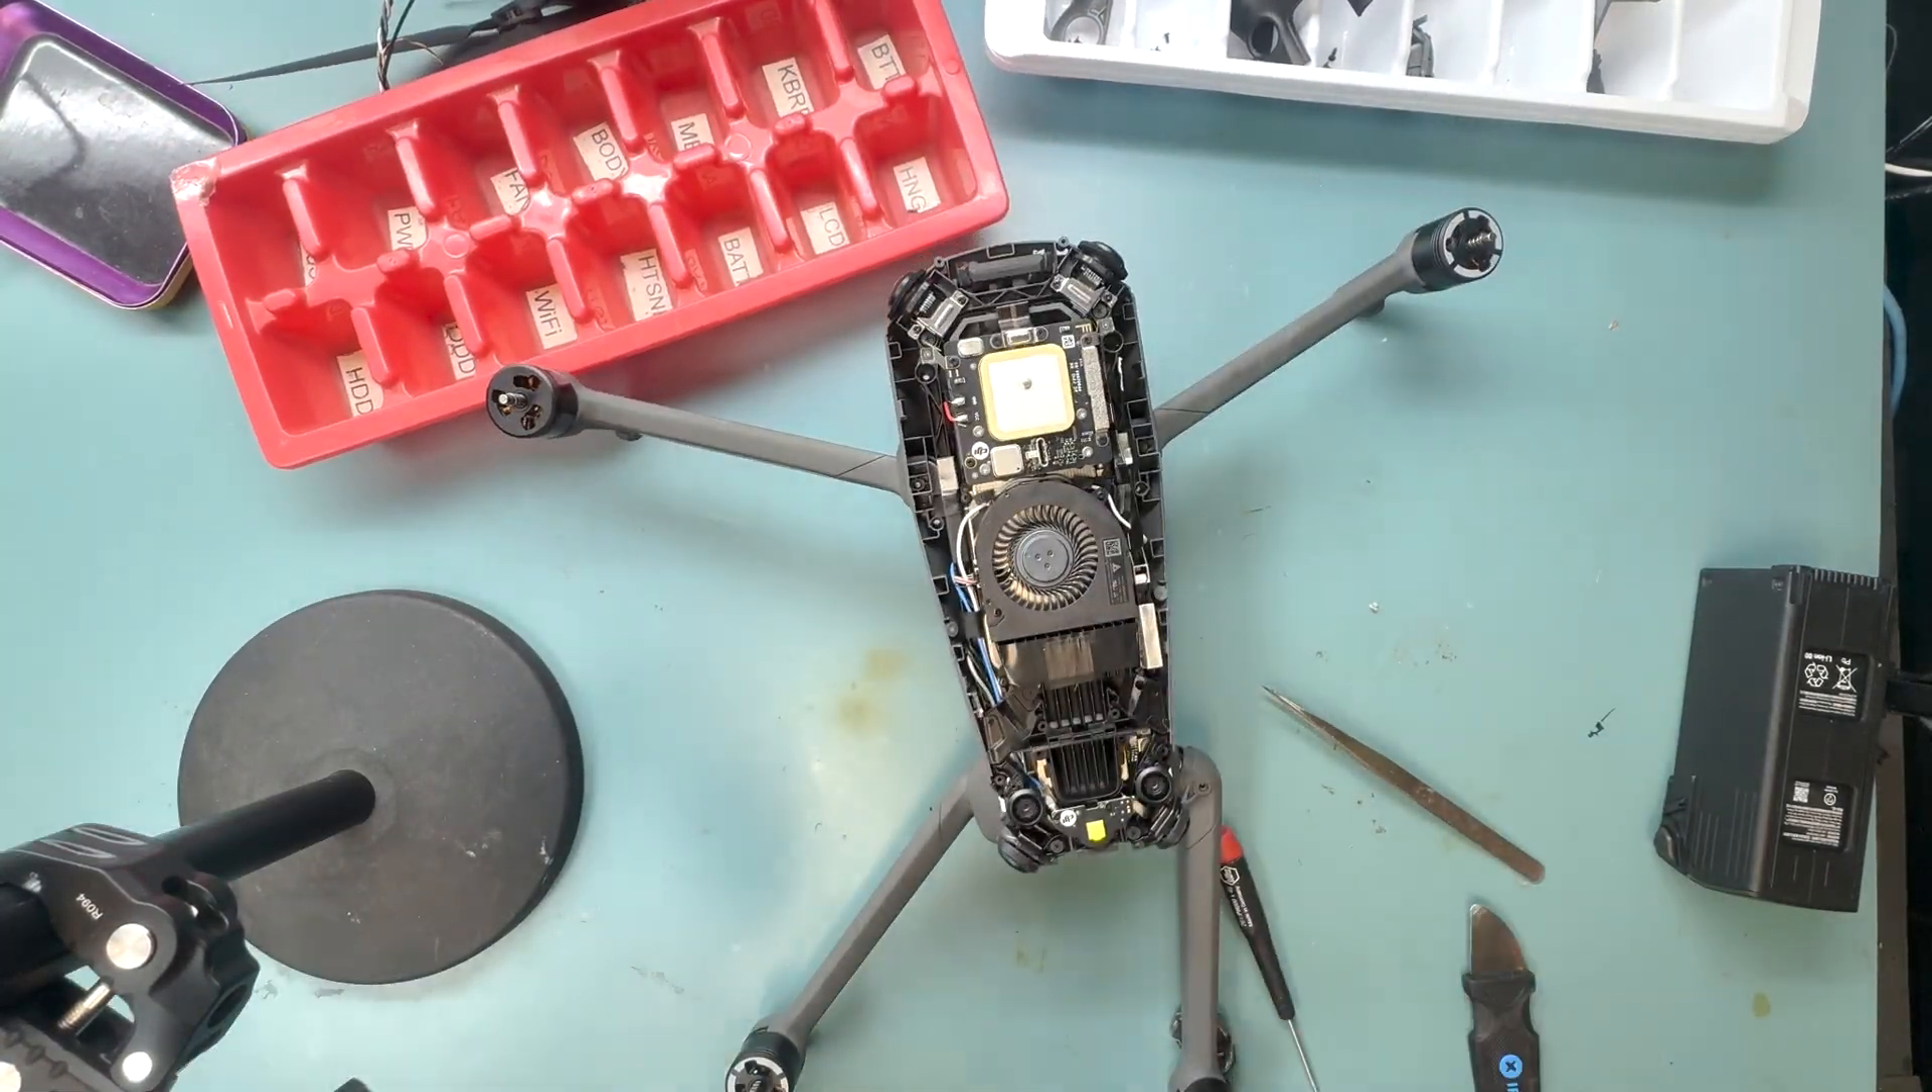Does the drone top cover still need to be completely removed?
No.